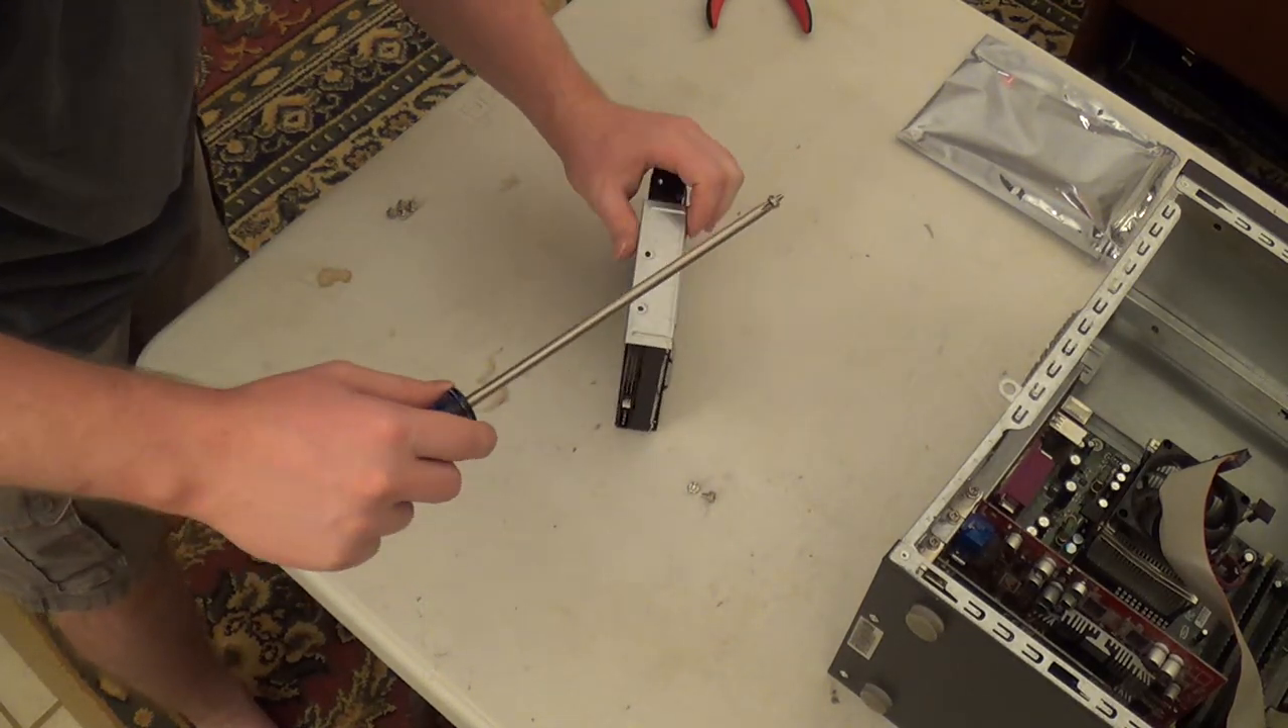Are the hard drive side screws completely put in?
No.